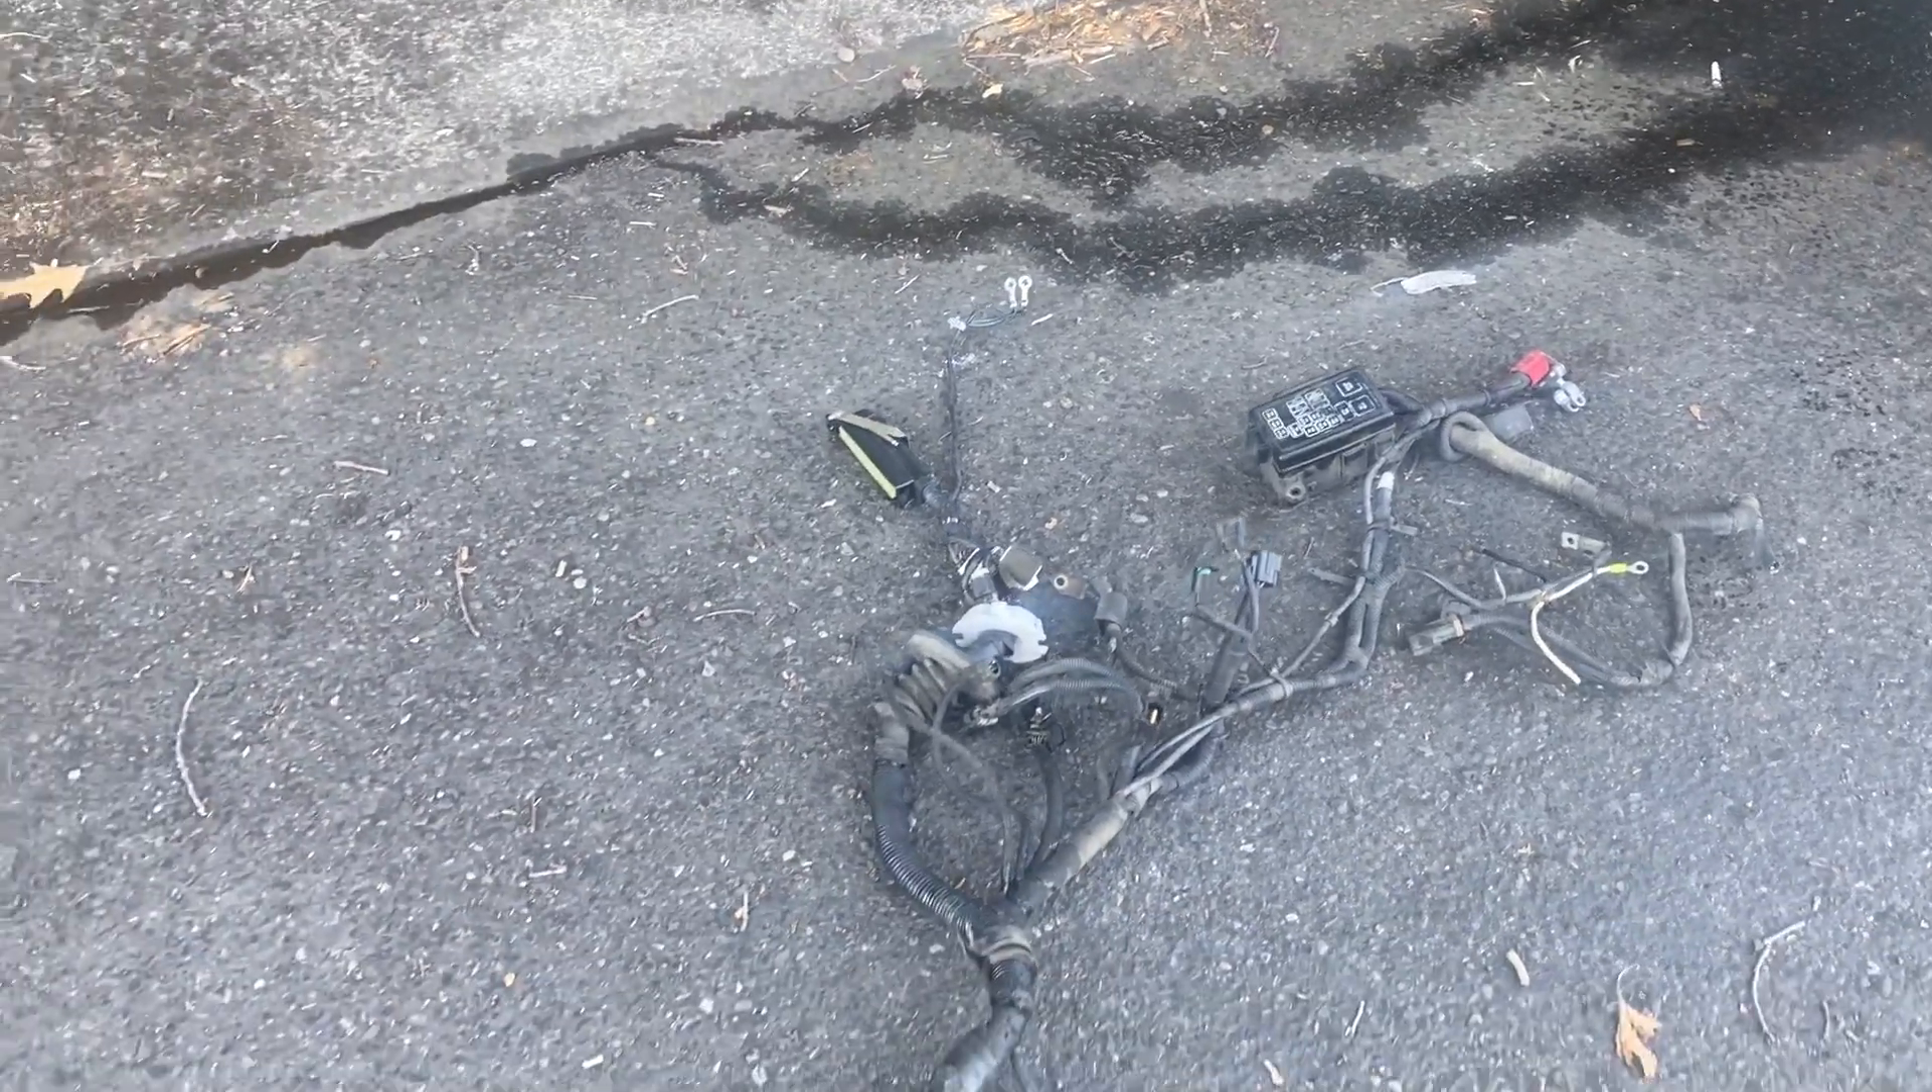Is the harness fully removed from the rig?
Yes.